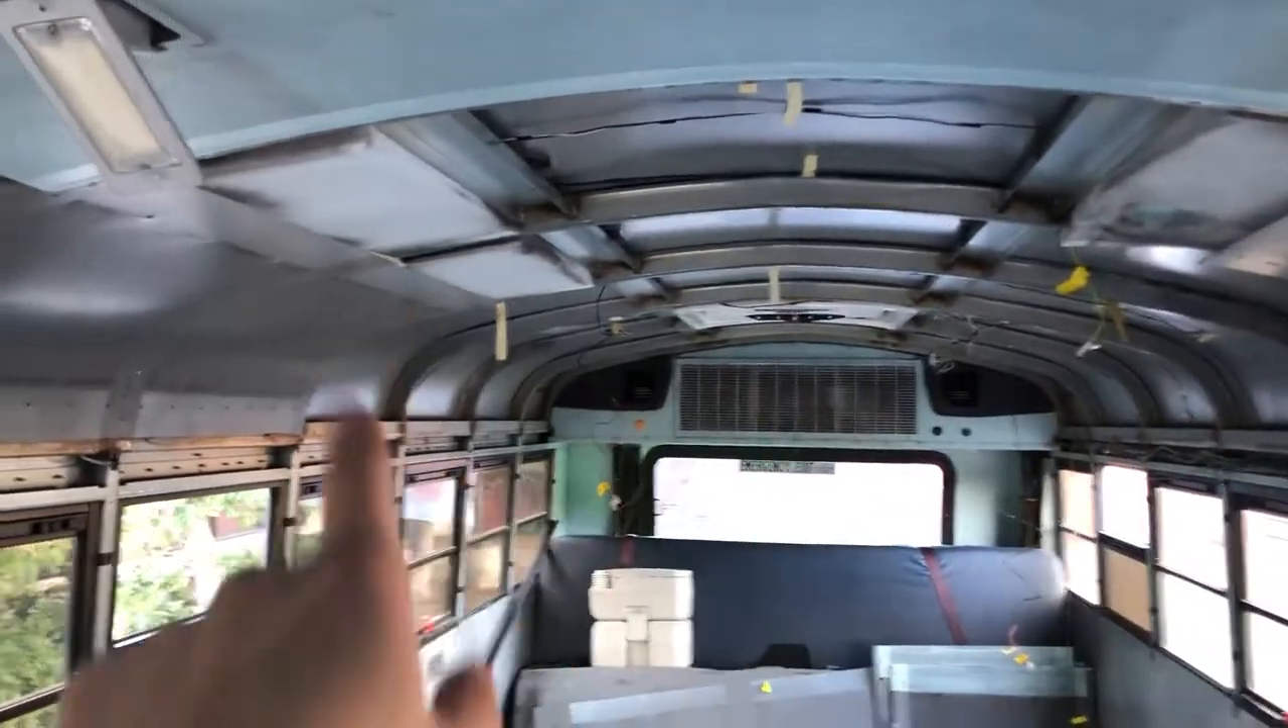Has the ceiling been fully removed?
No.